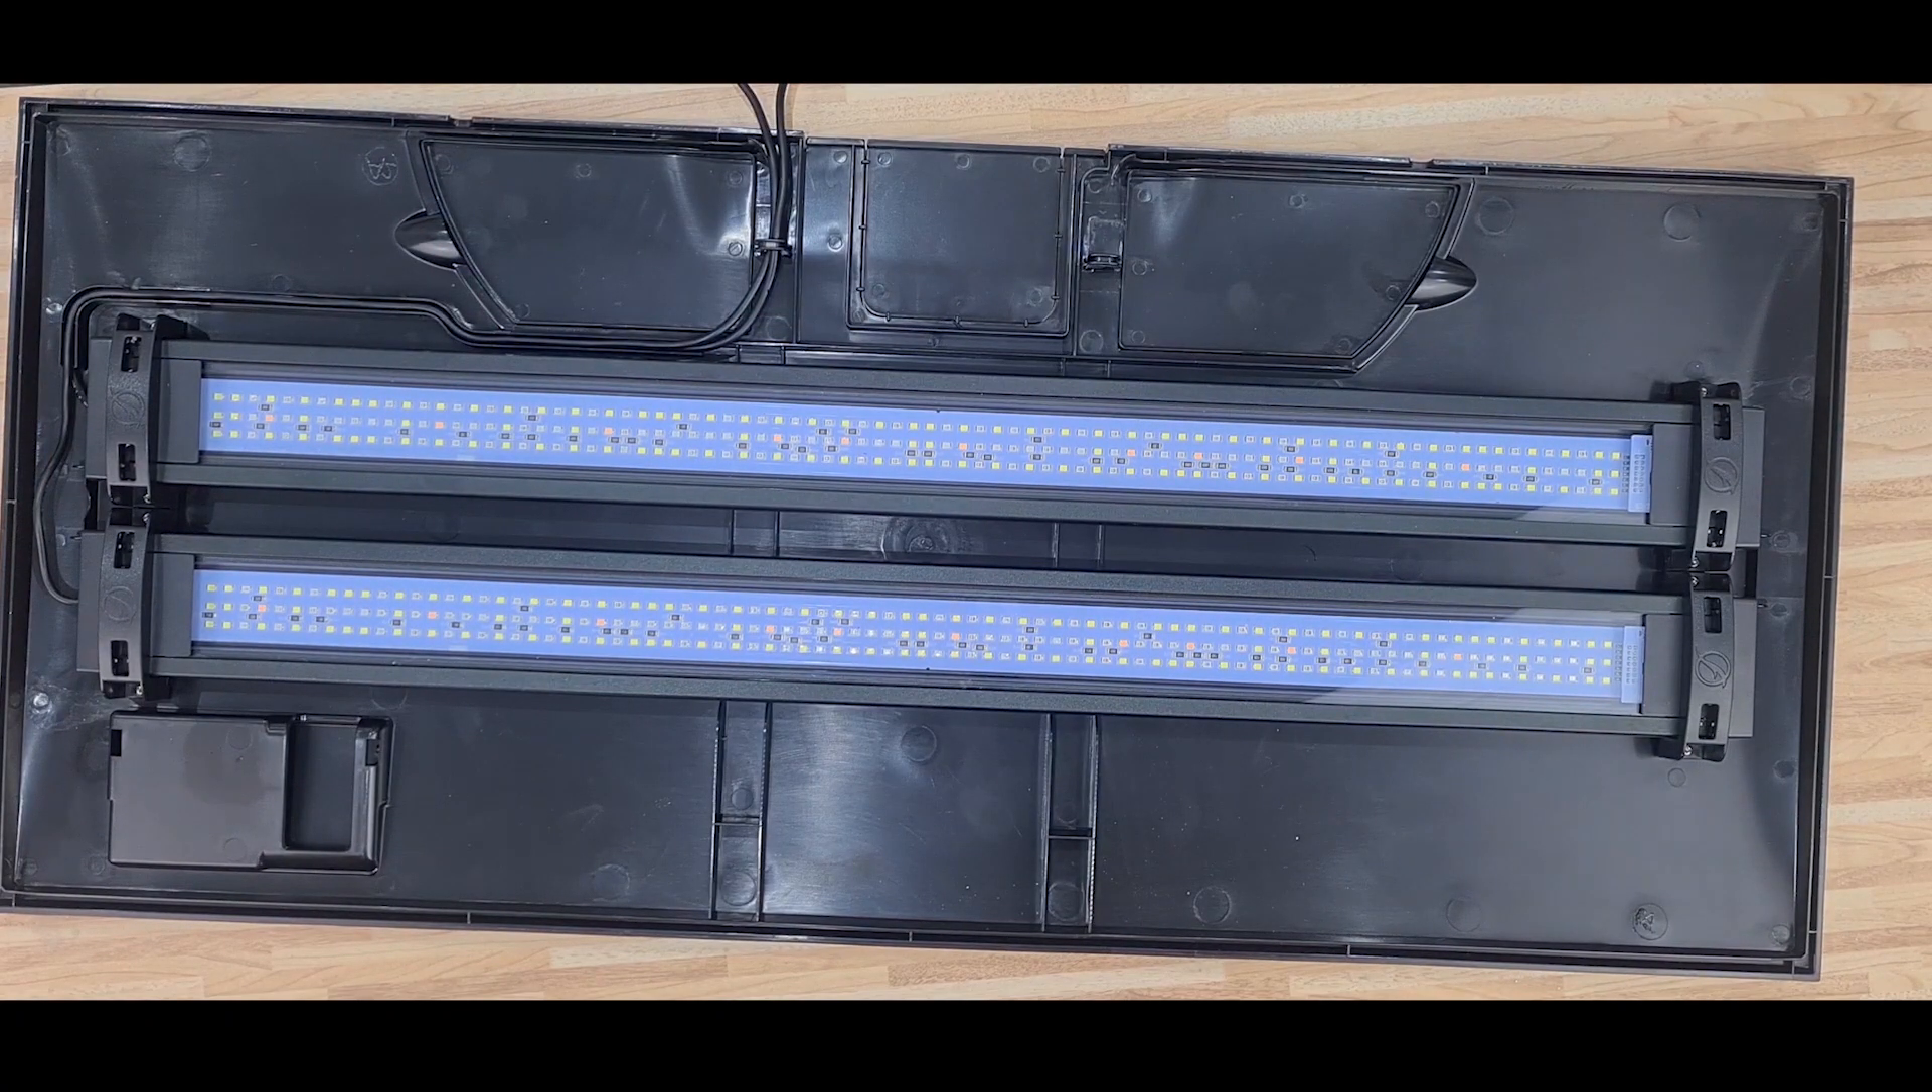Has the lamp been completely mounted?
Yes.